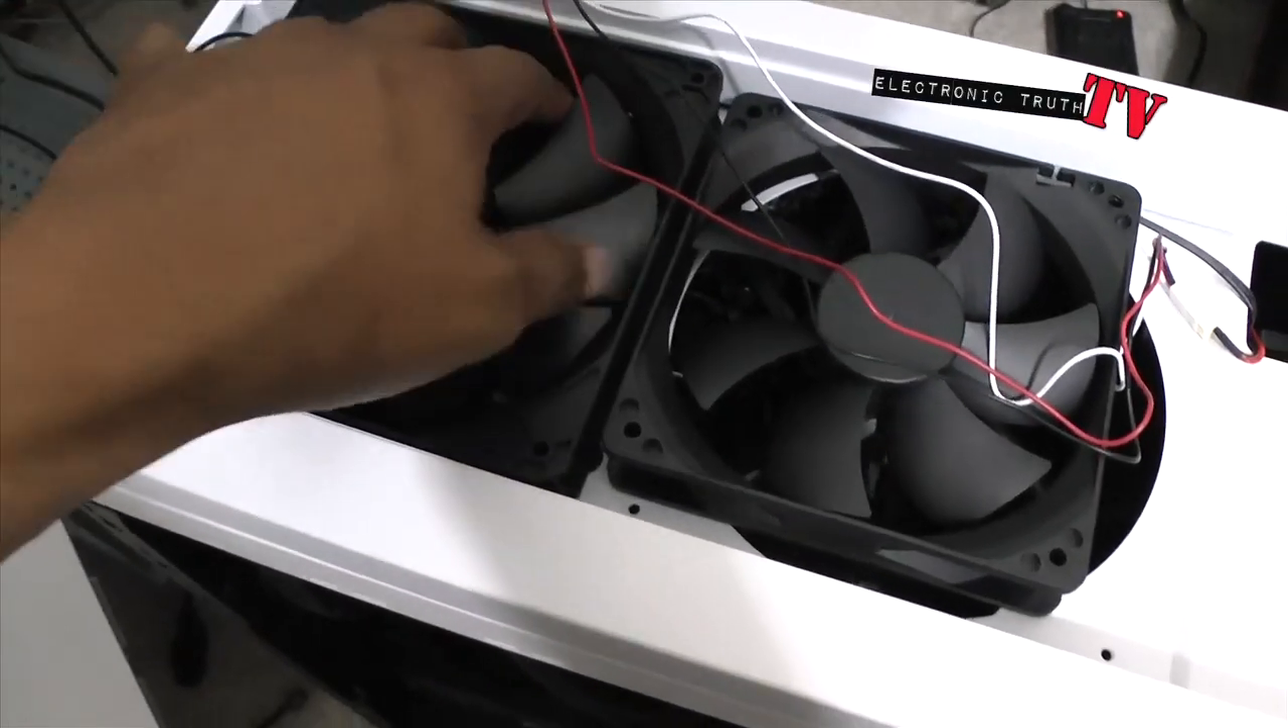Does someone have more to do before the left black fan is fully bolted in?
Yes.